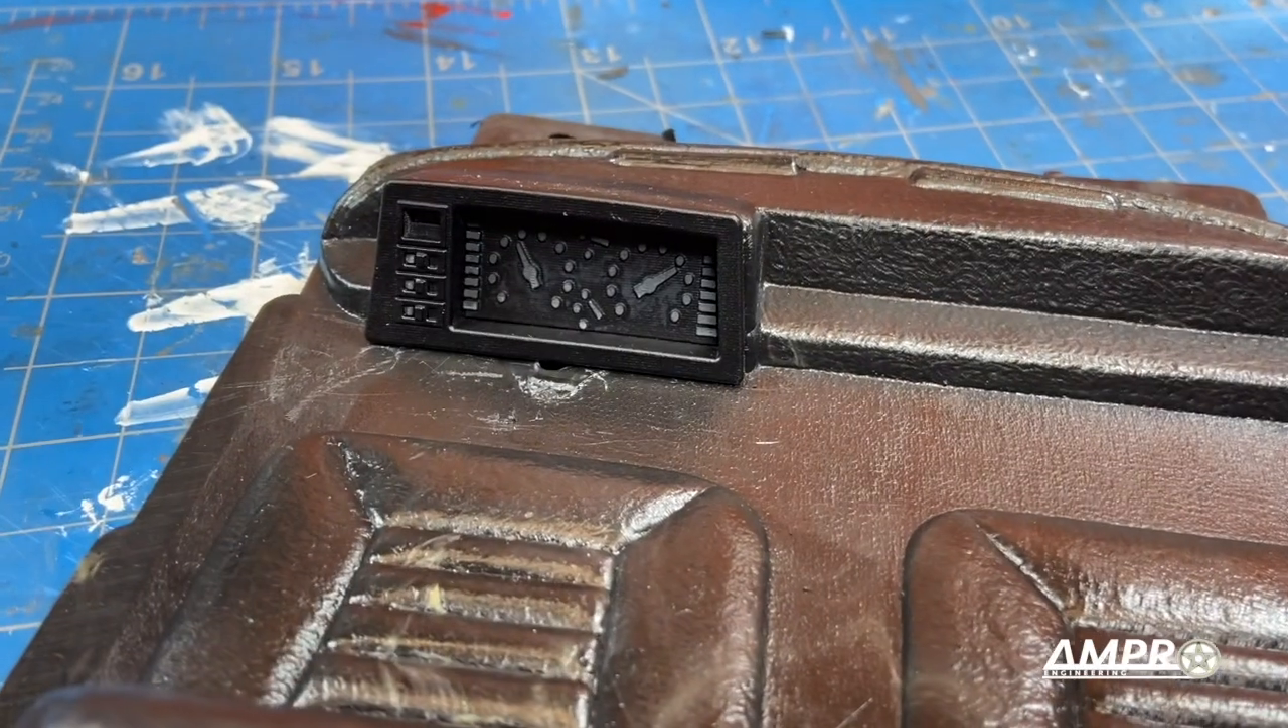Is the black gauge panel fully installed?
Yes.